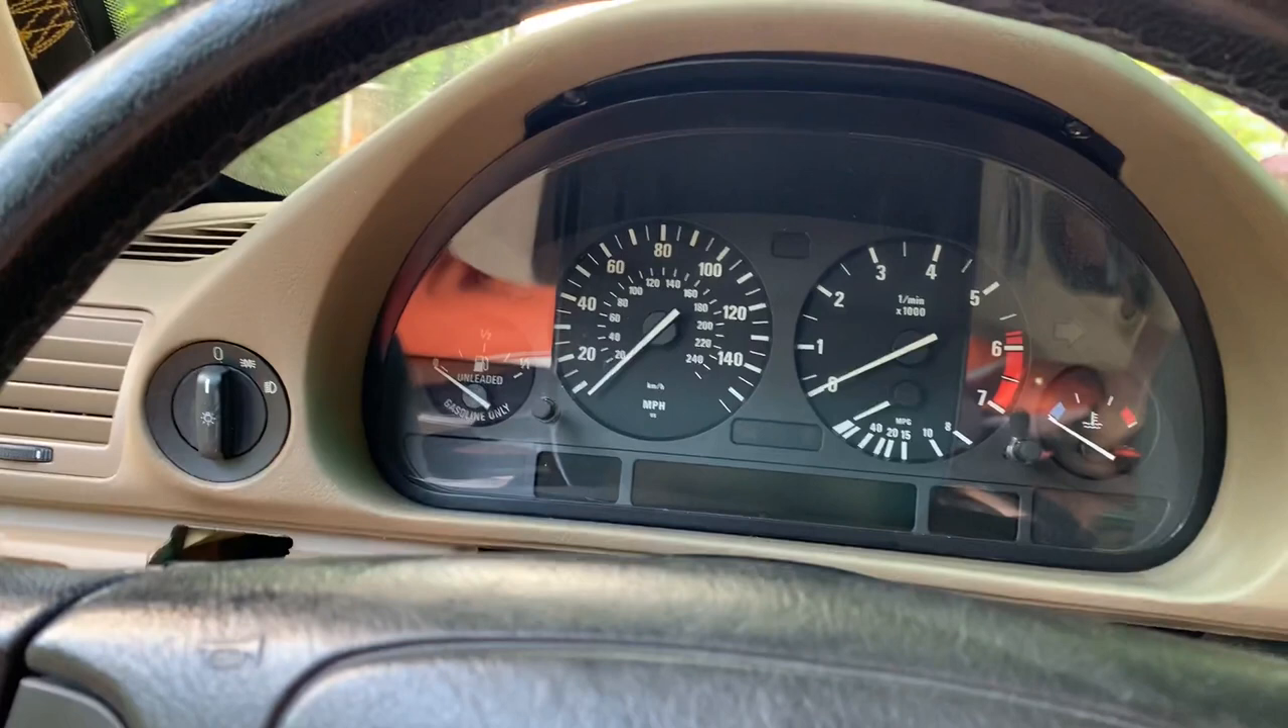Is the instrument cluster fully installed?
Yes.